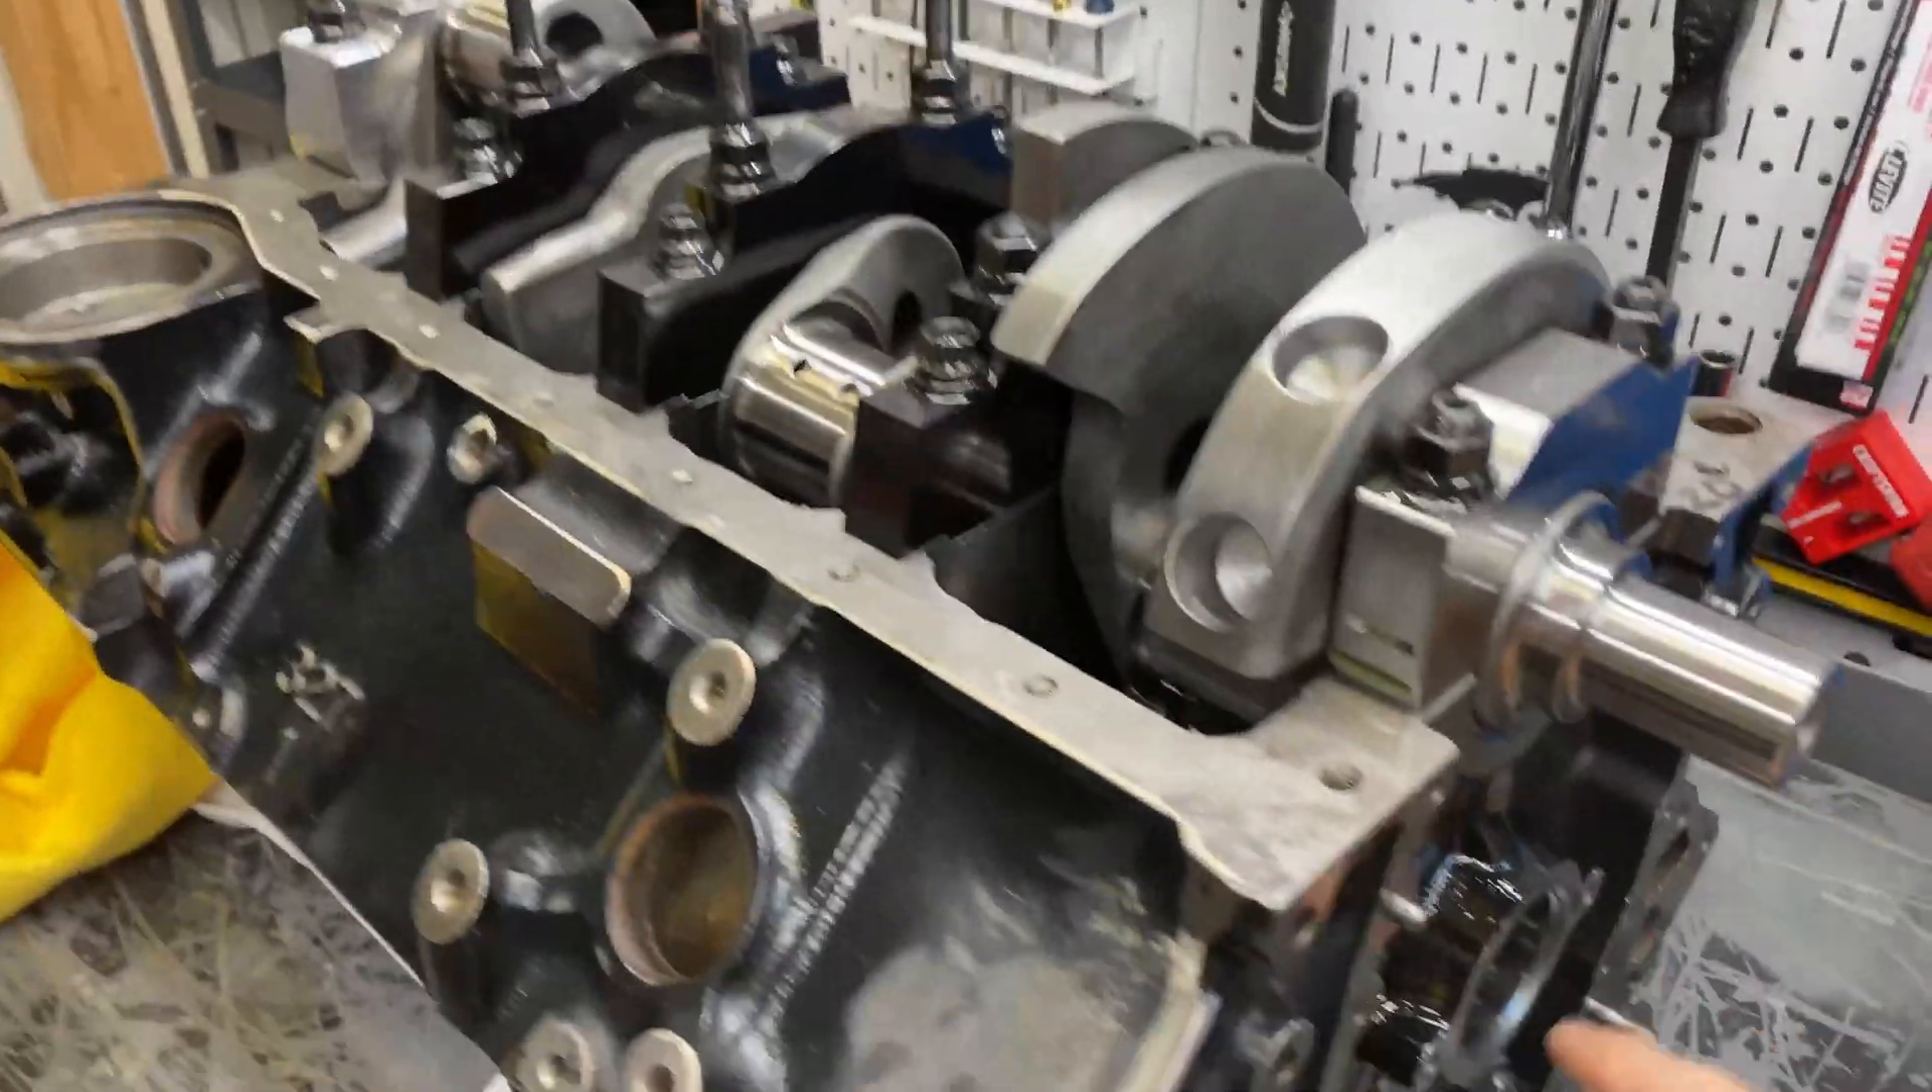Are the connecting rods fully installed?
No.